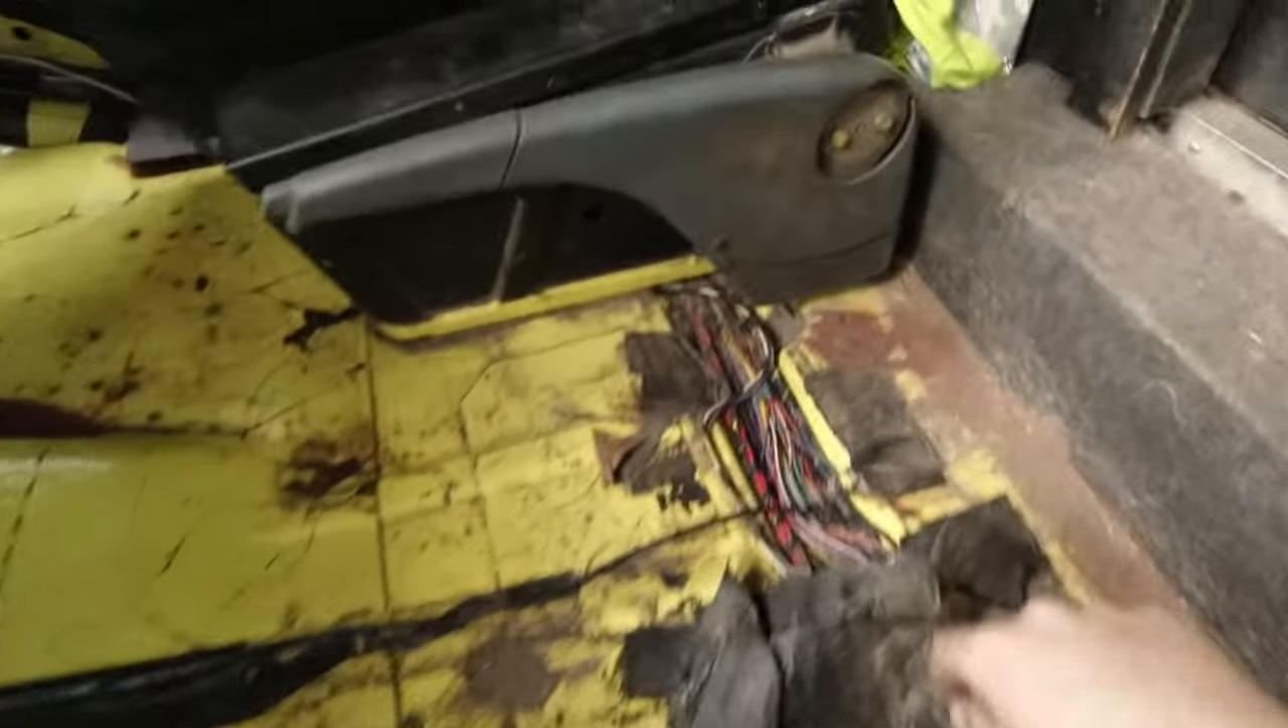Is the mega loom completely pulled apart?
No.